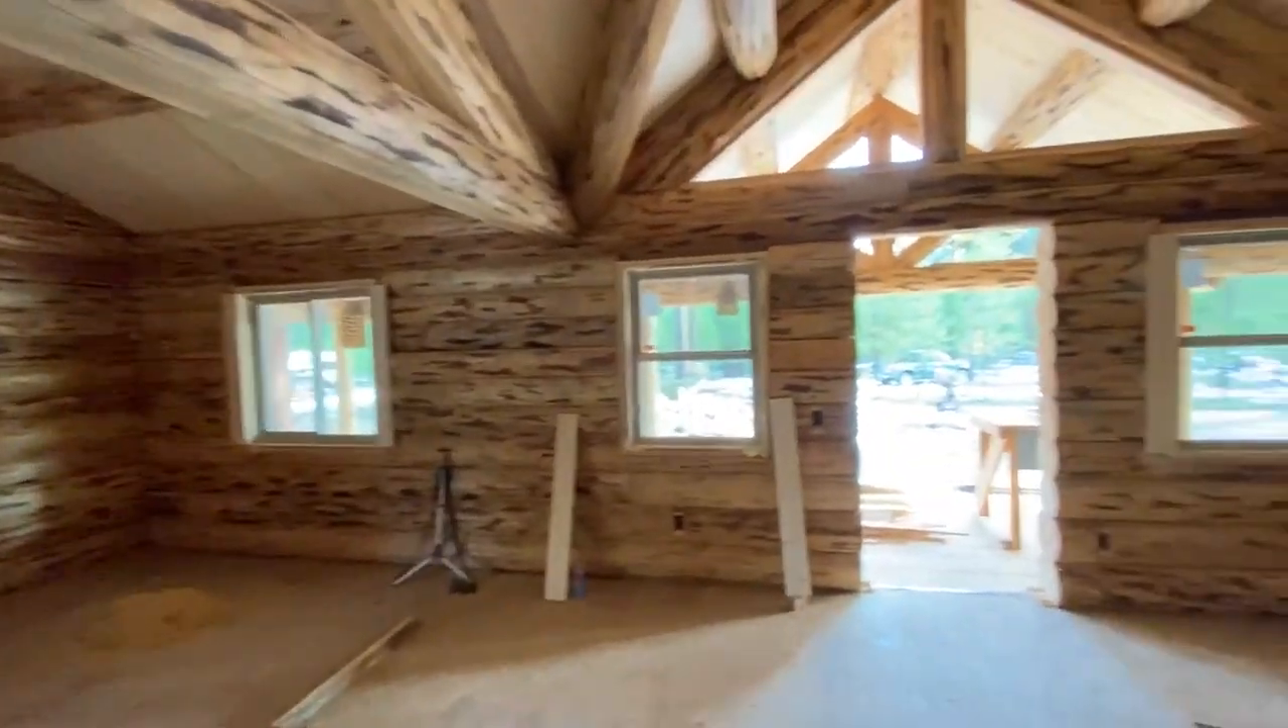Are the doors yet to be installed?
Yes.